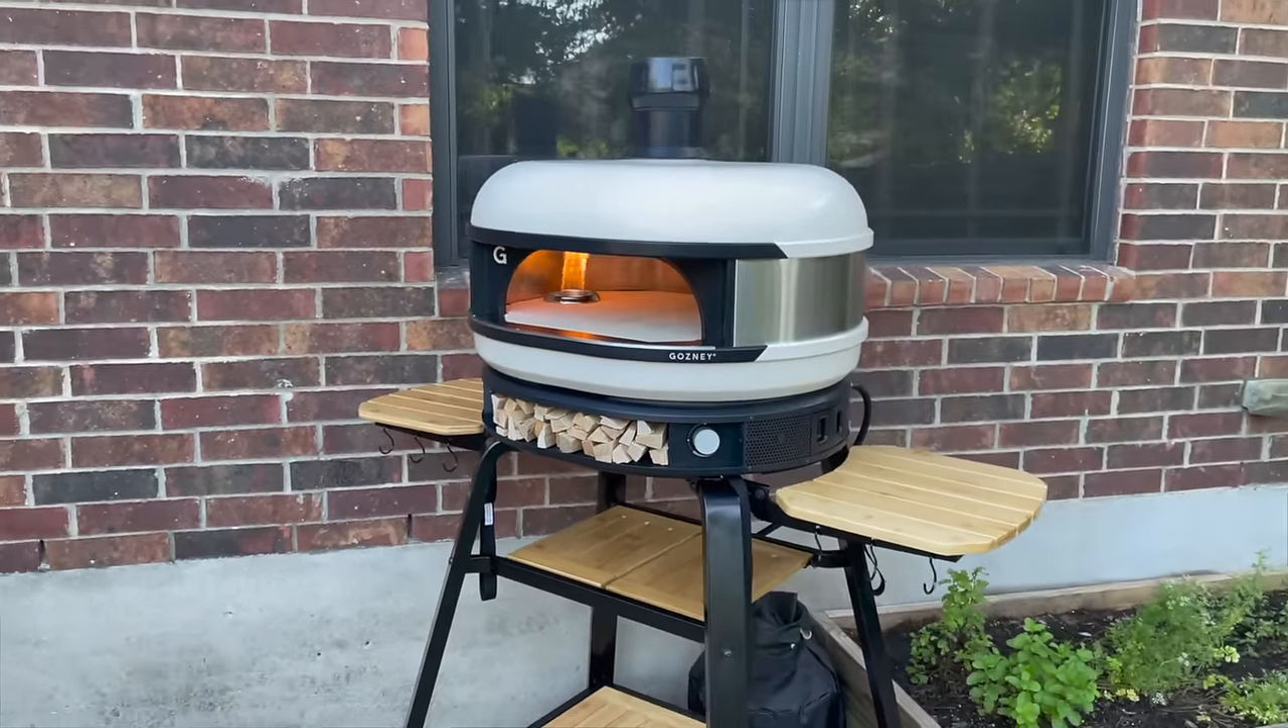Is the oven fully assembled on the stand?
Yes.